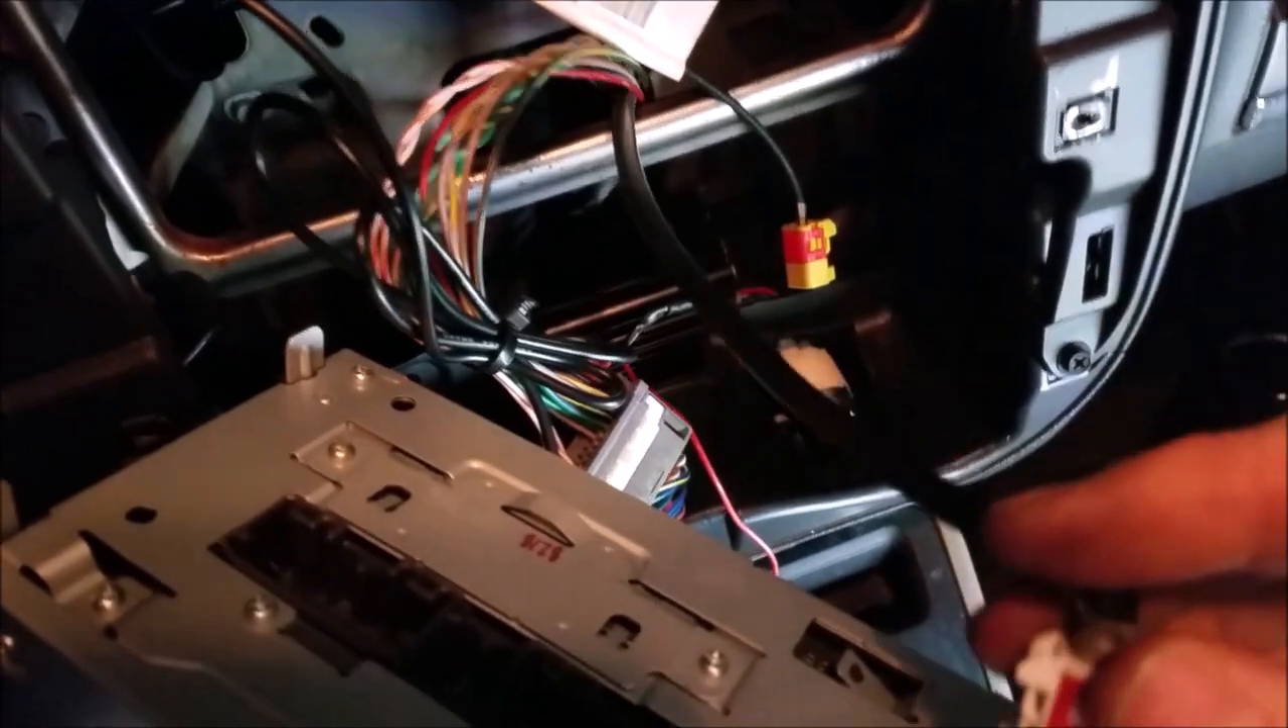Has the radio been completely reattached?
No.